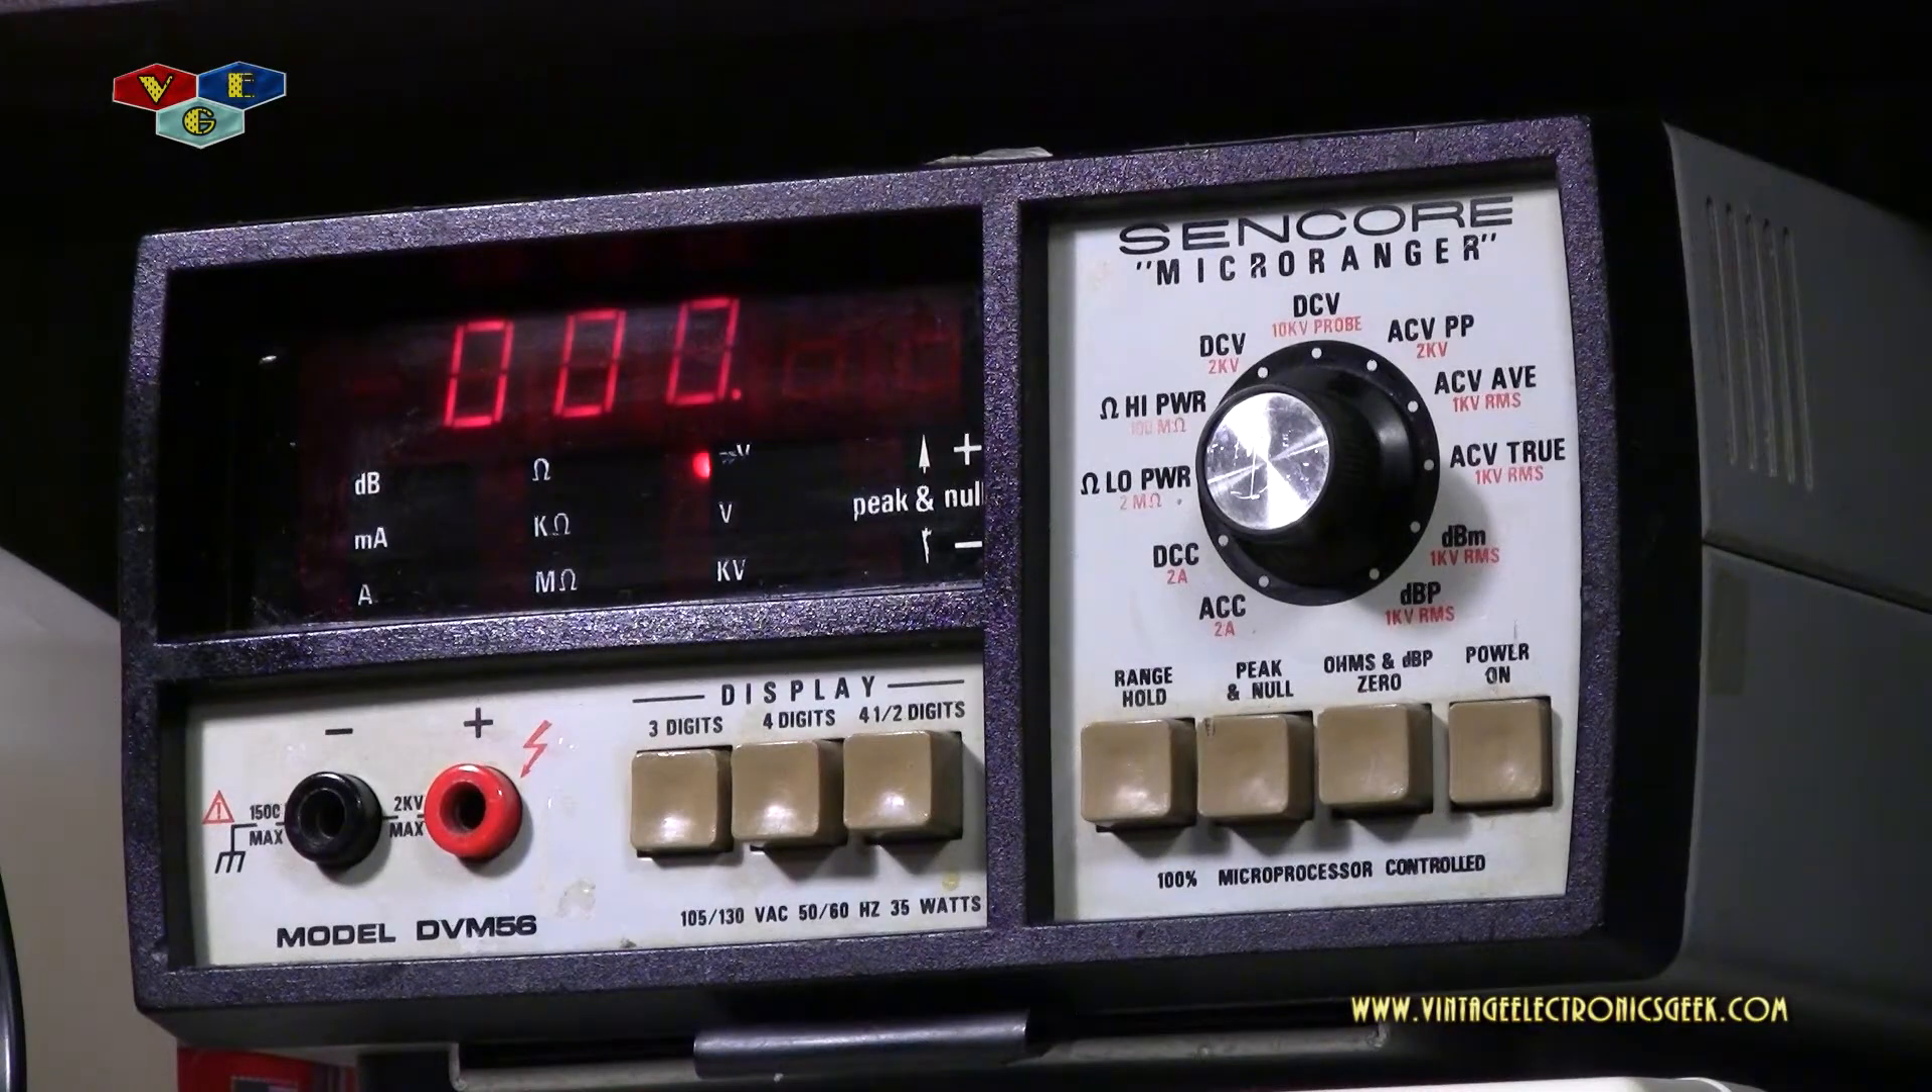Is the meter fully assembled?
Yes.